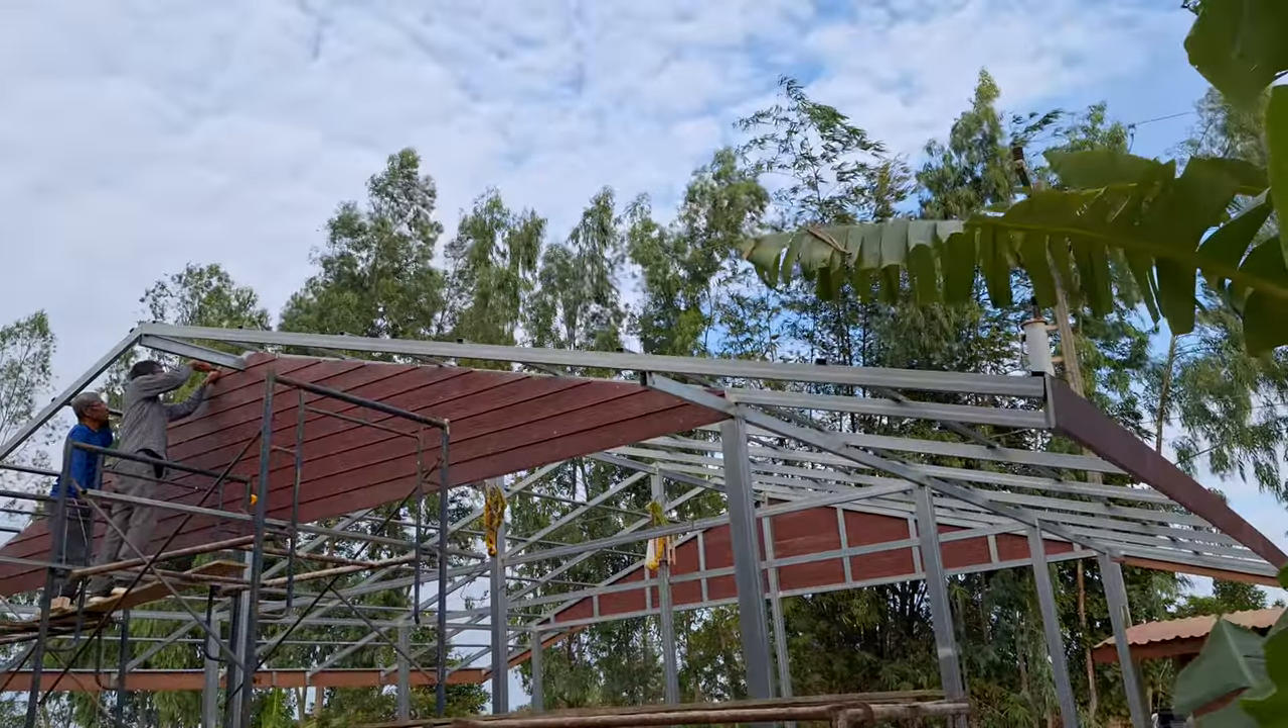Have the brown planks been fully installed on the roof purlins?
No.